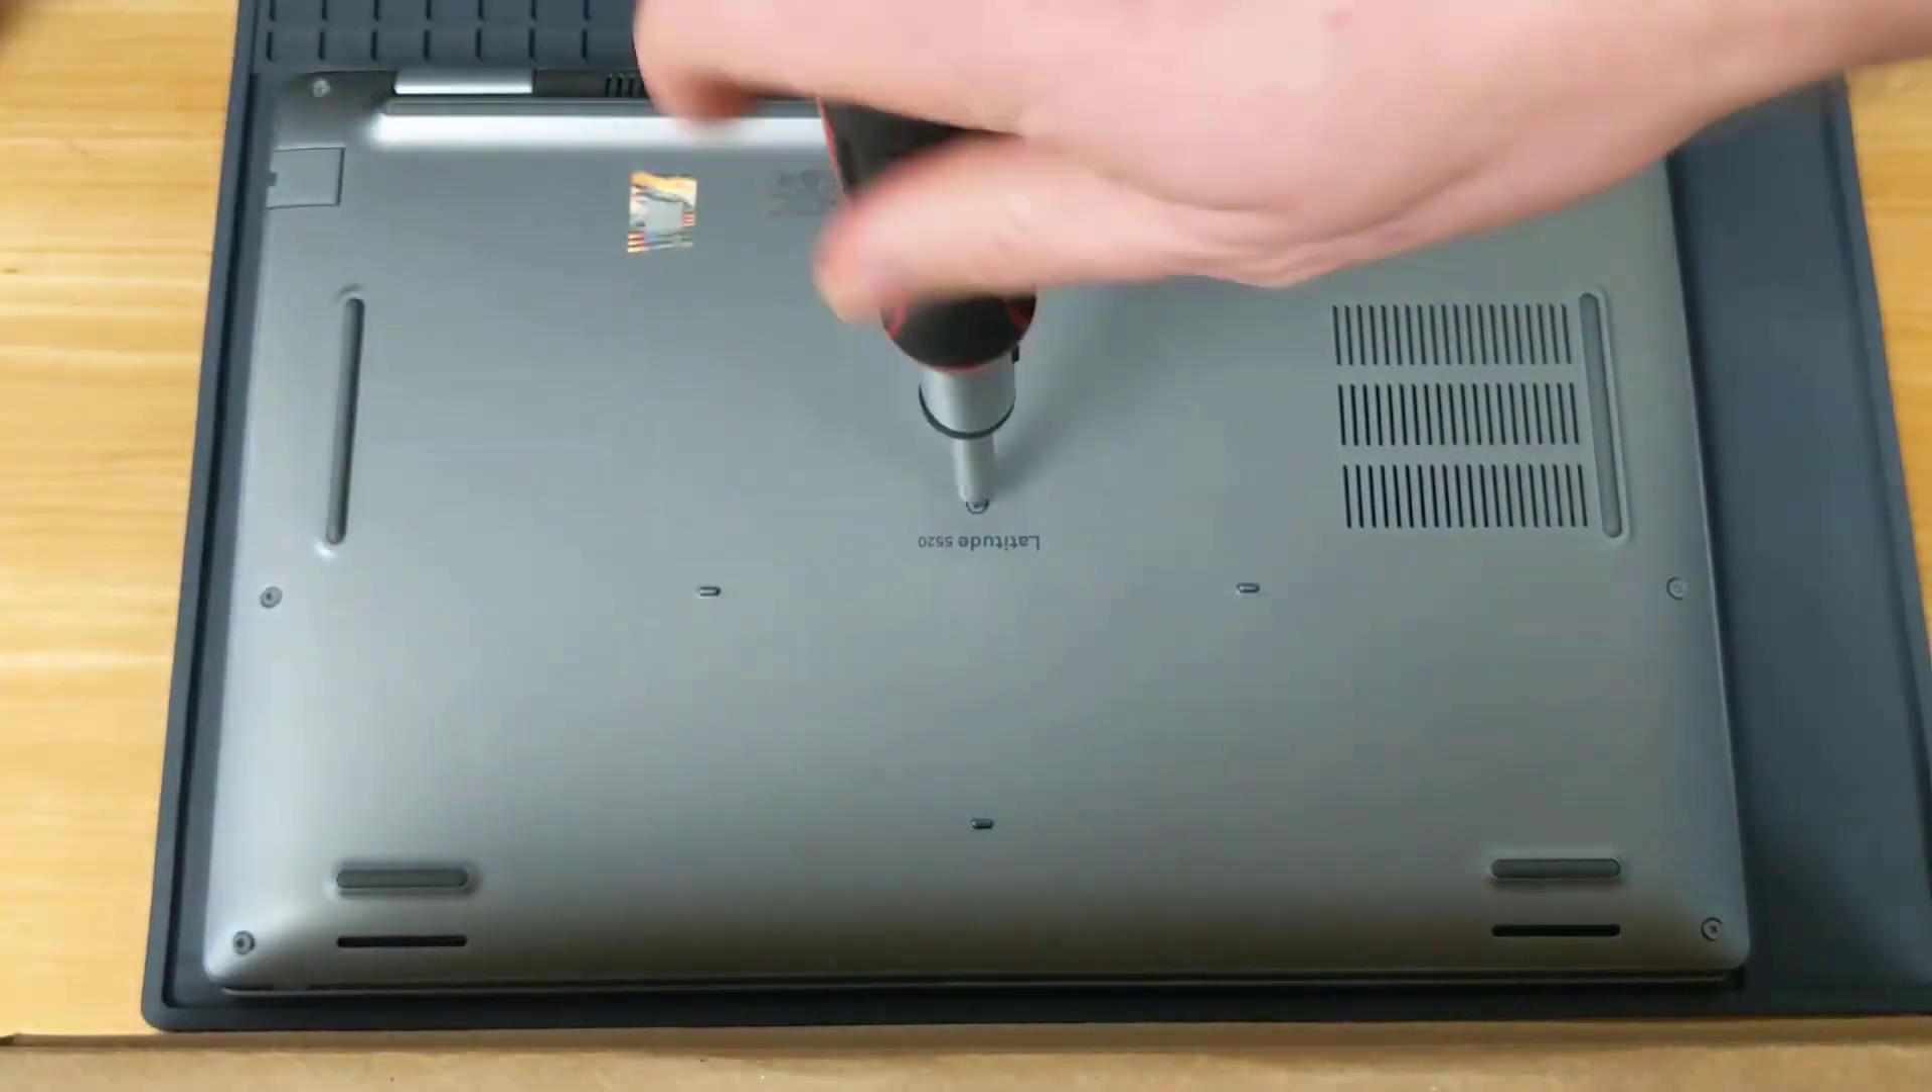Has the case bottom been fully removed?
No.